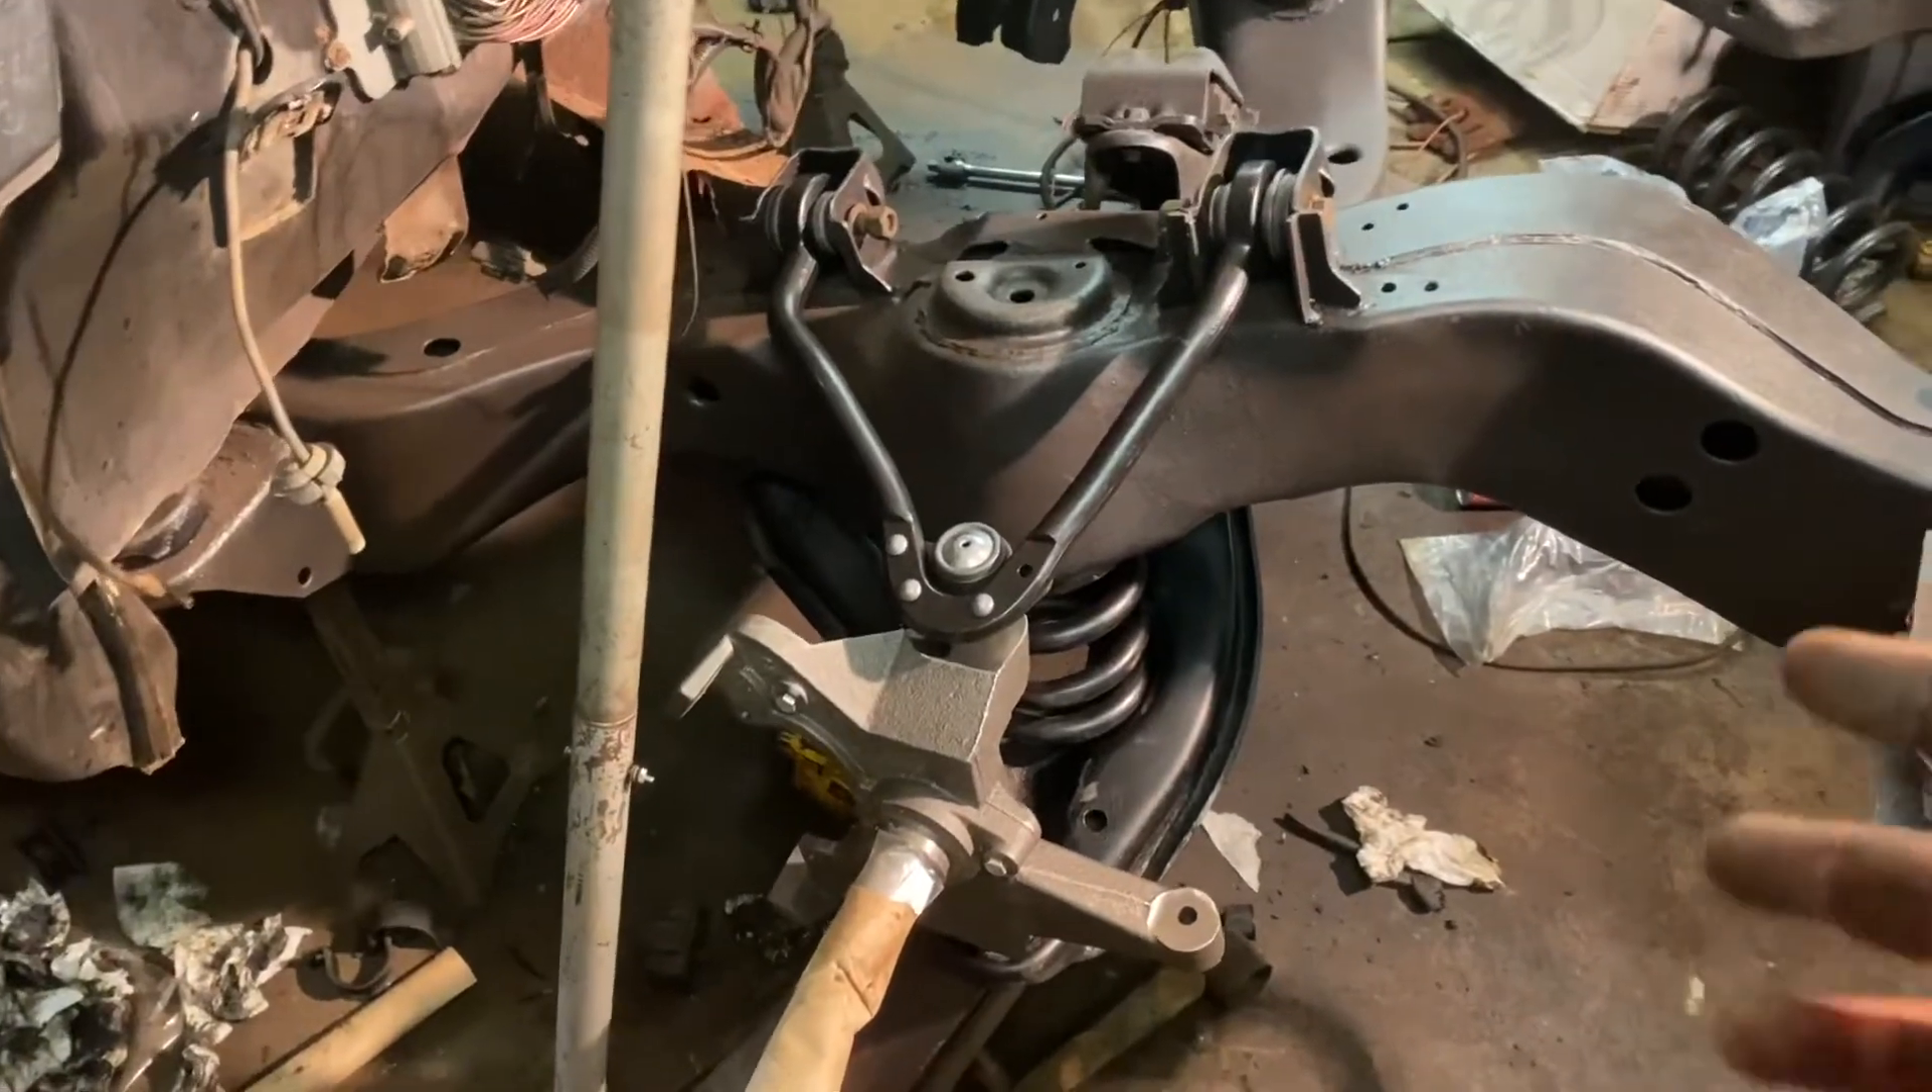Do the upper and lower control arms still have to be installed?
No.